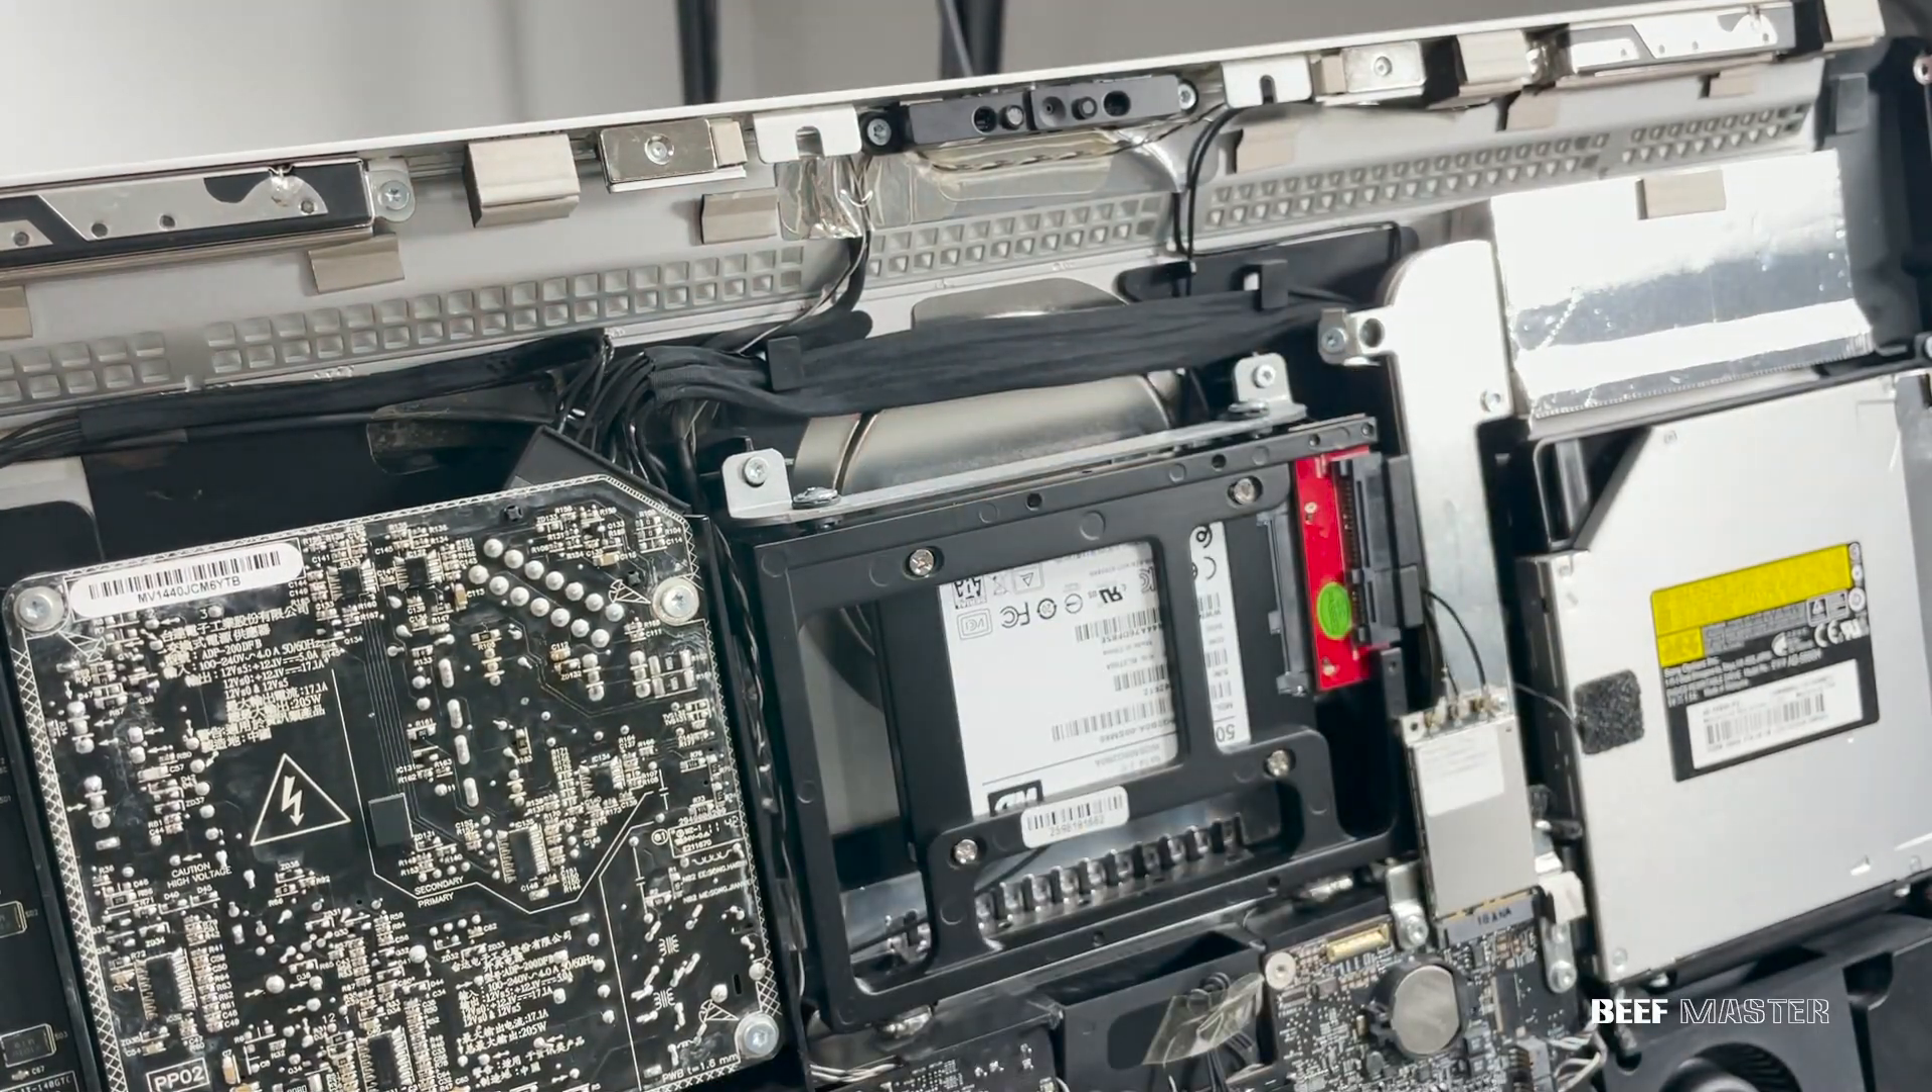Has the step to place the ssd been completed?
Yes.